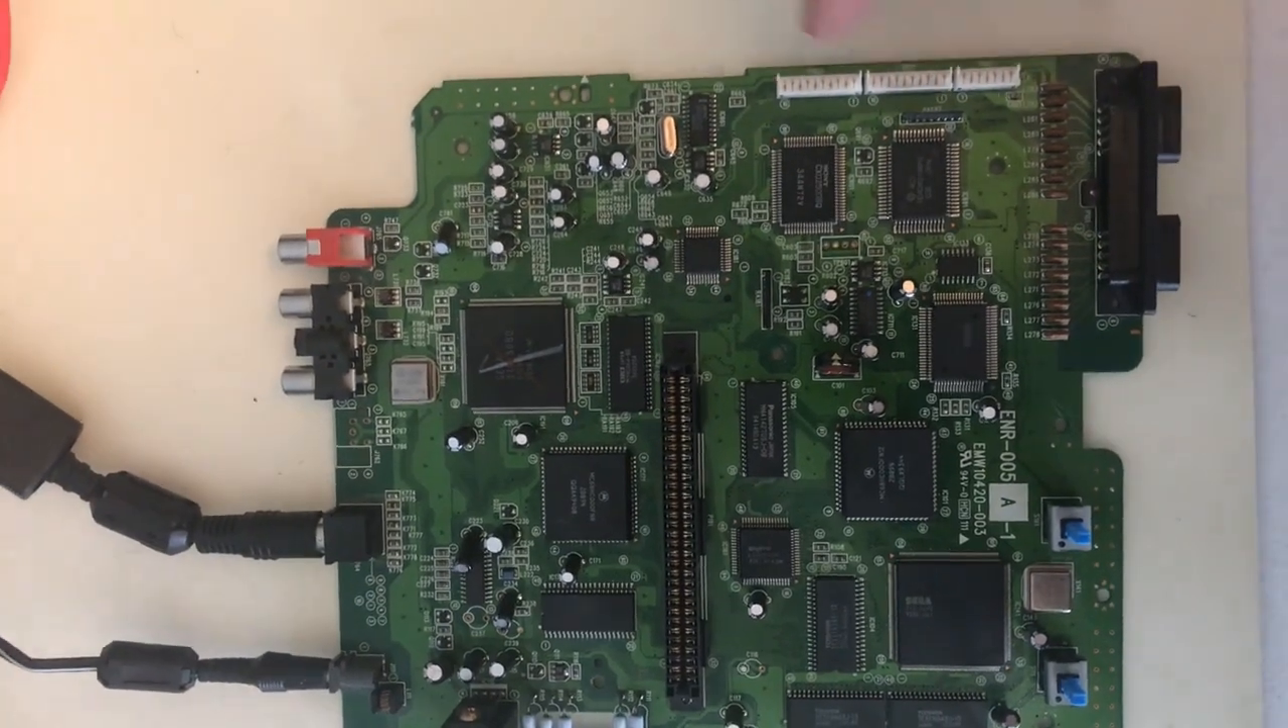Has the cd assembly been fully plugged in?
No.